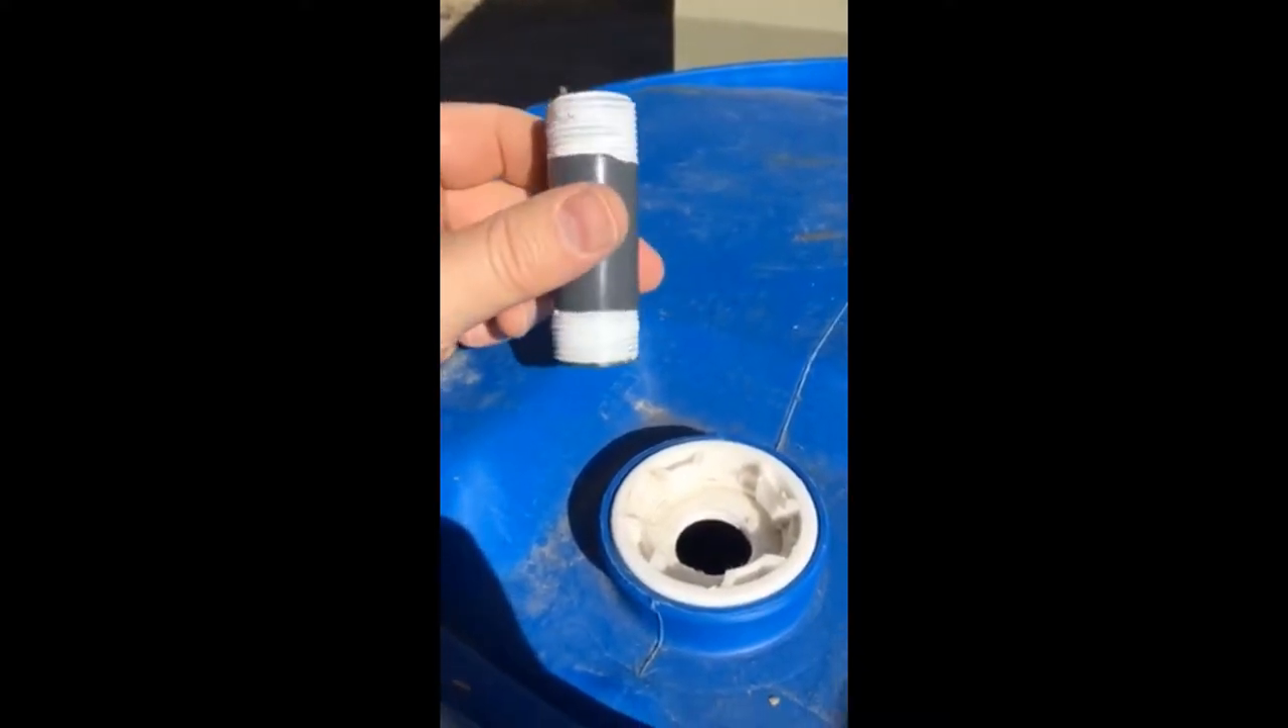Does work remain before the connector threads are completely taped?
No.